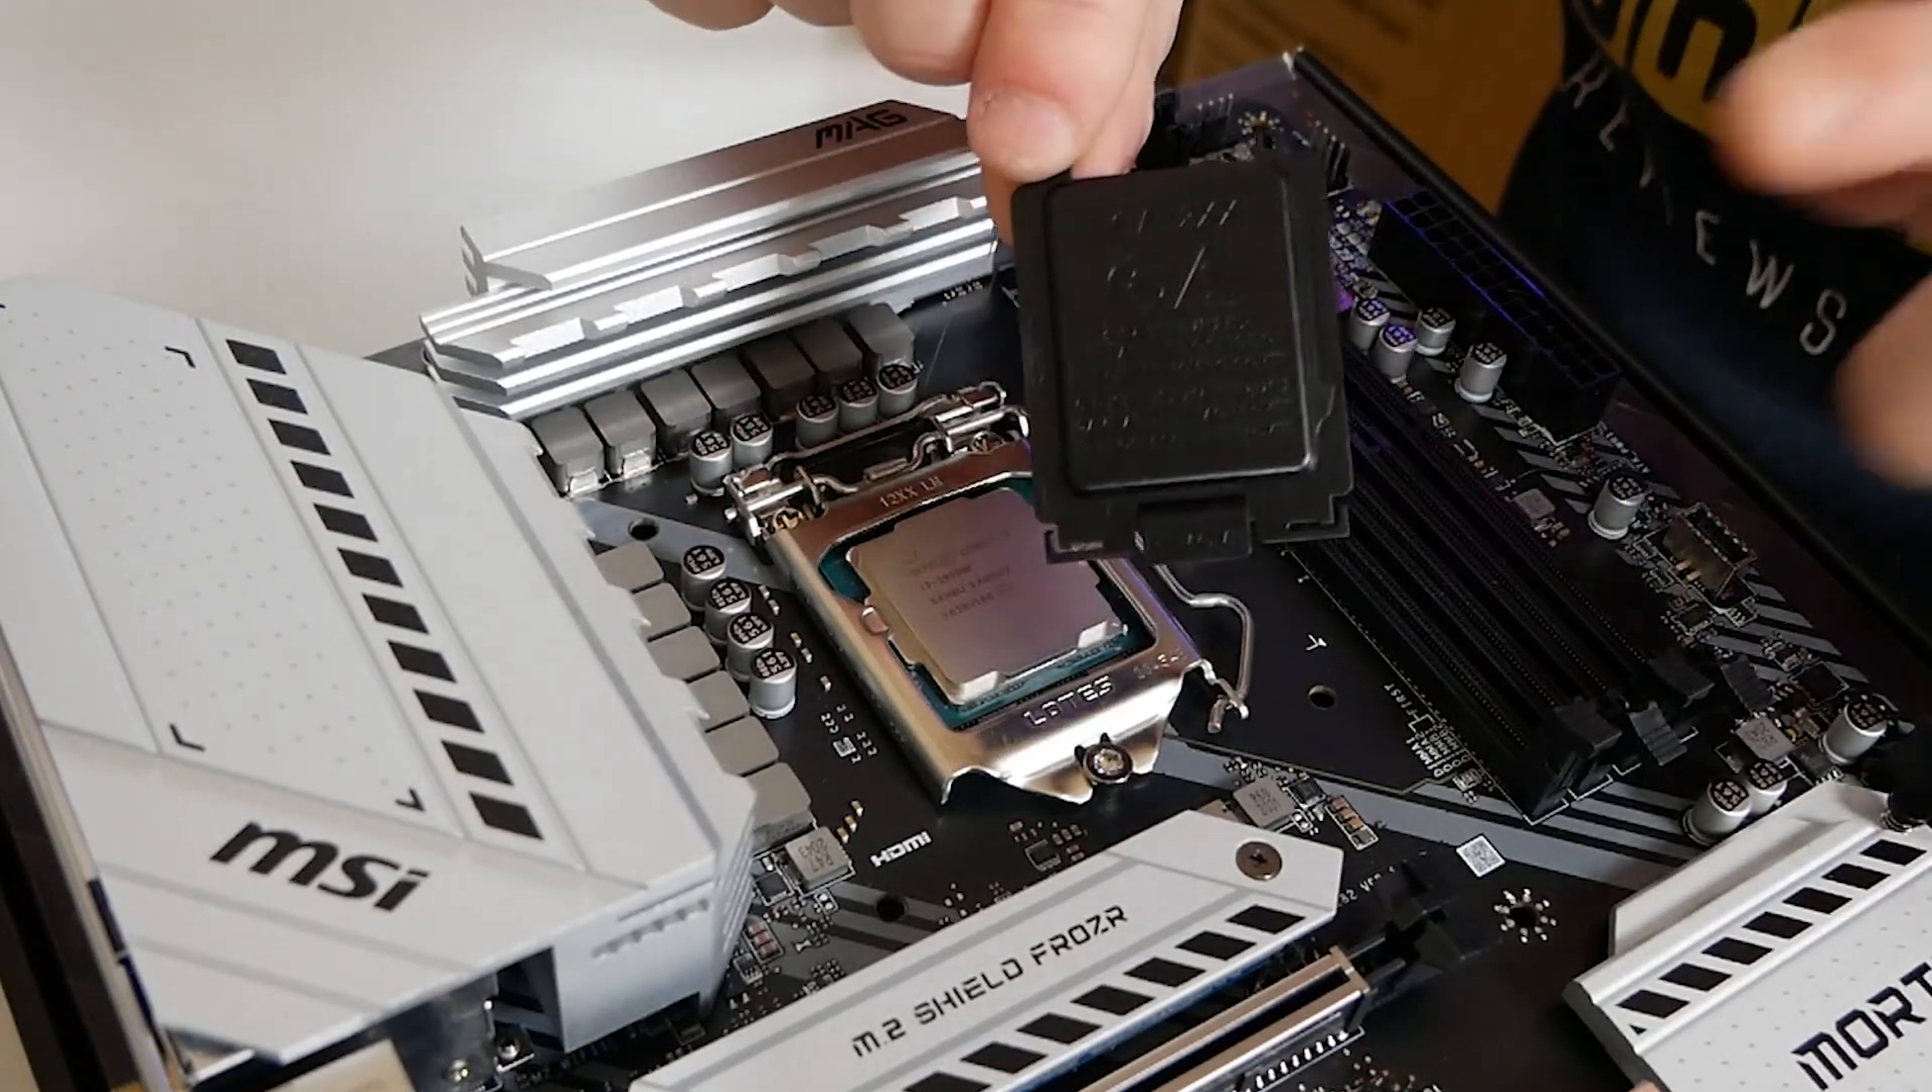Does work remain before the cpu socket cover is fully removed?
No.